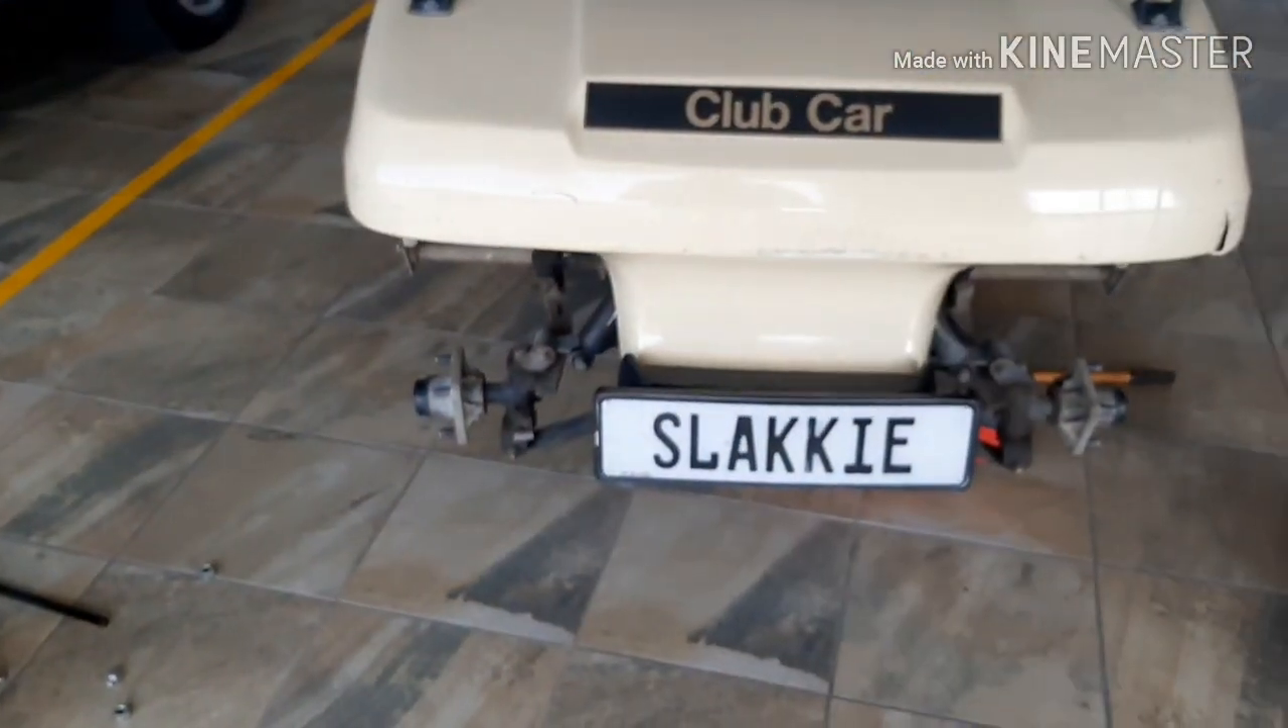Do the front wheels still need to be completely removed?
No.